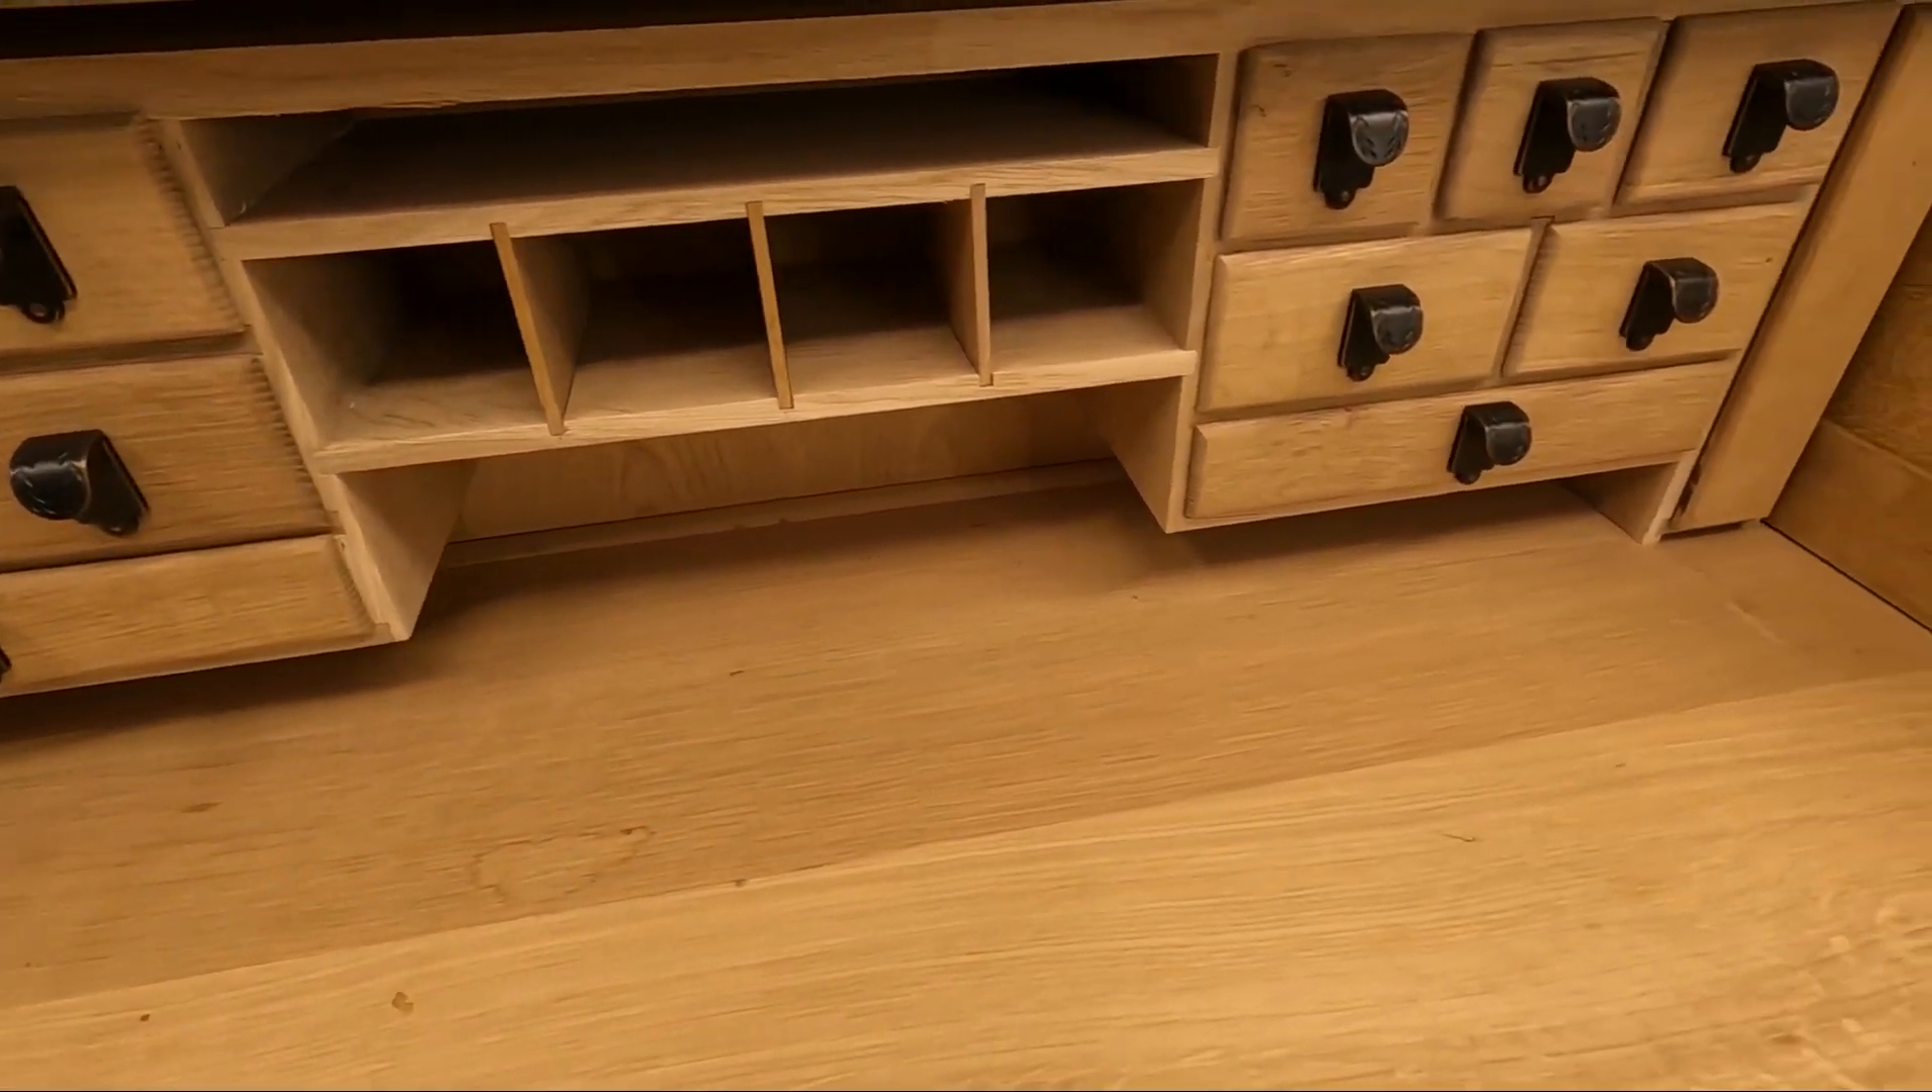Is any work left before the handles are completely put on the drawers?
No.